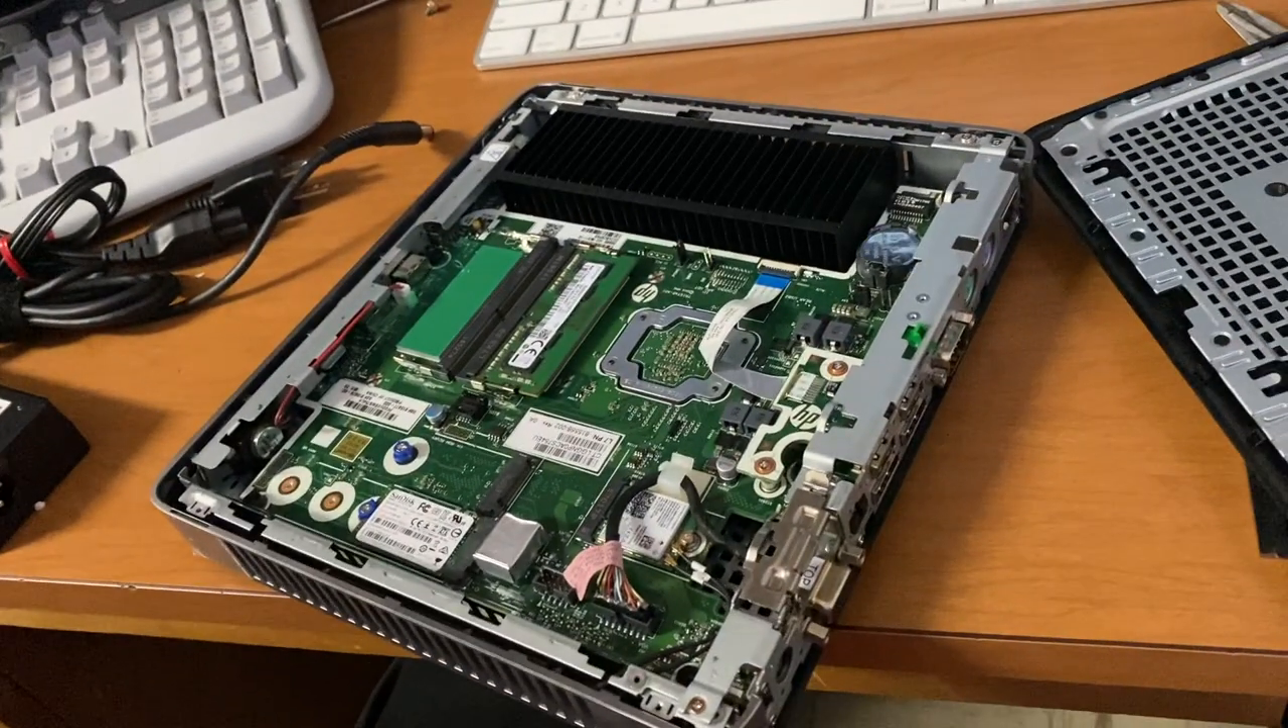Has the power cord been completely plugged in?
No.